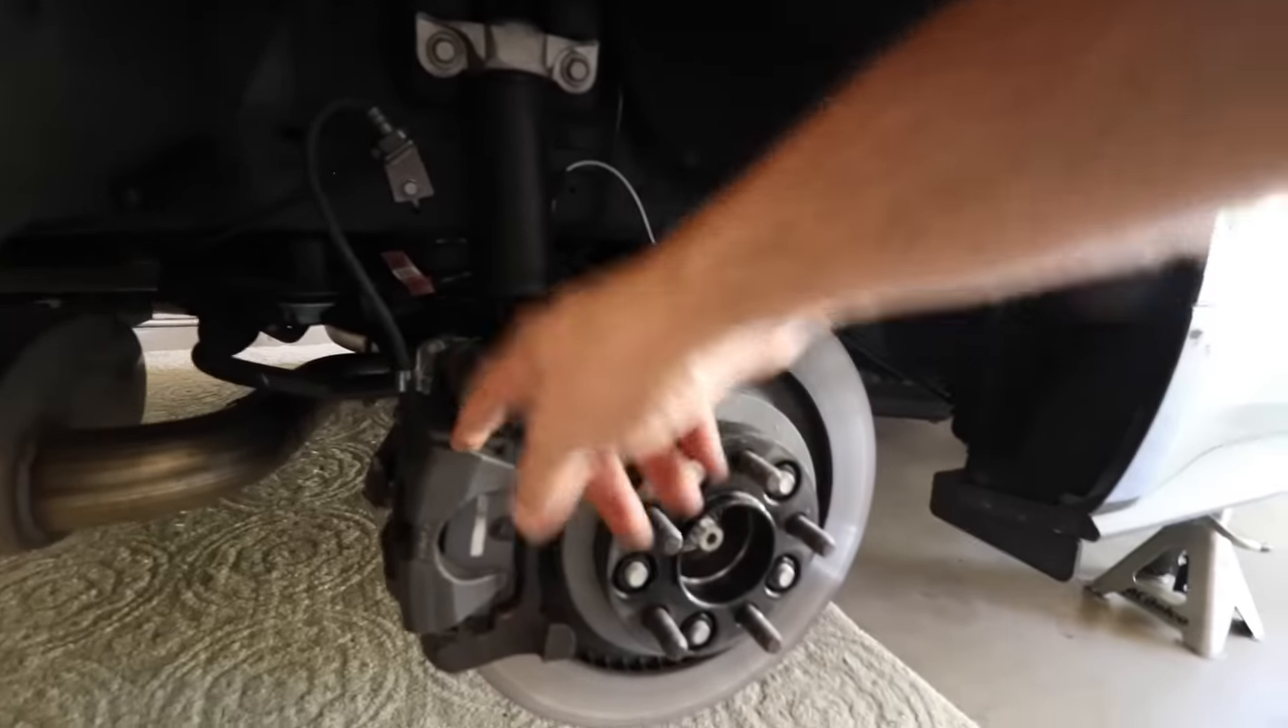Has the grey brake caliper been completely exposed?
Yes.